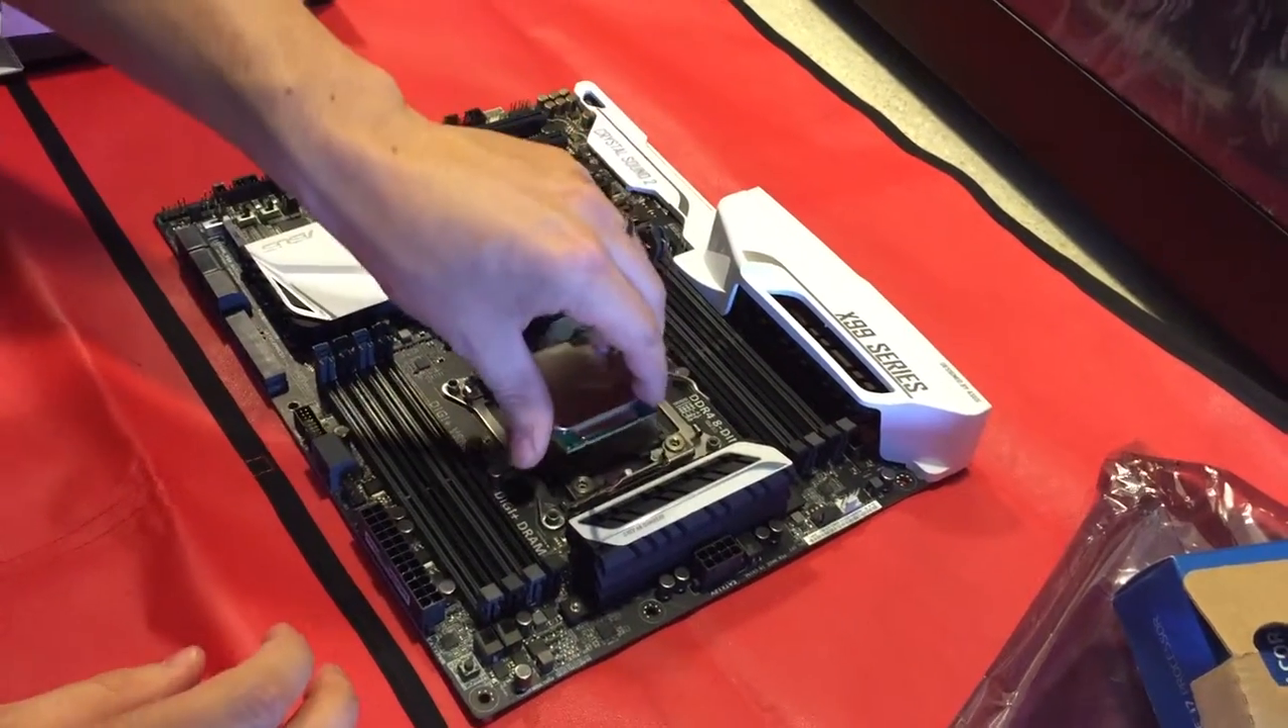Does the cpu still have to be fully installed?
Yes.